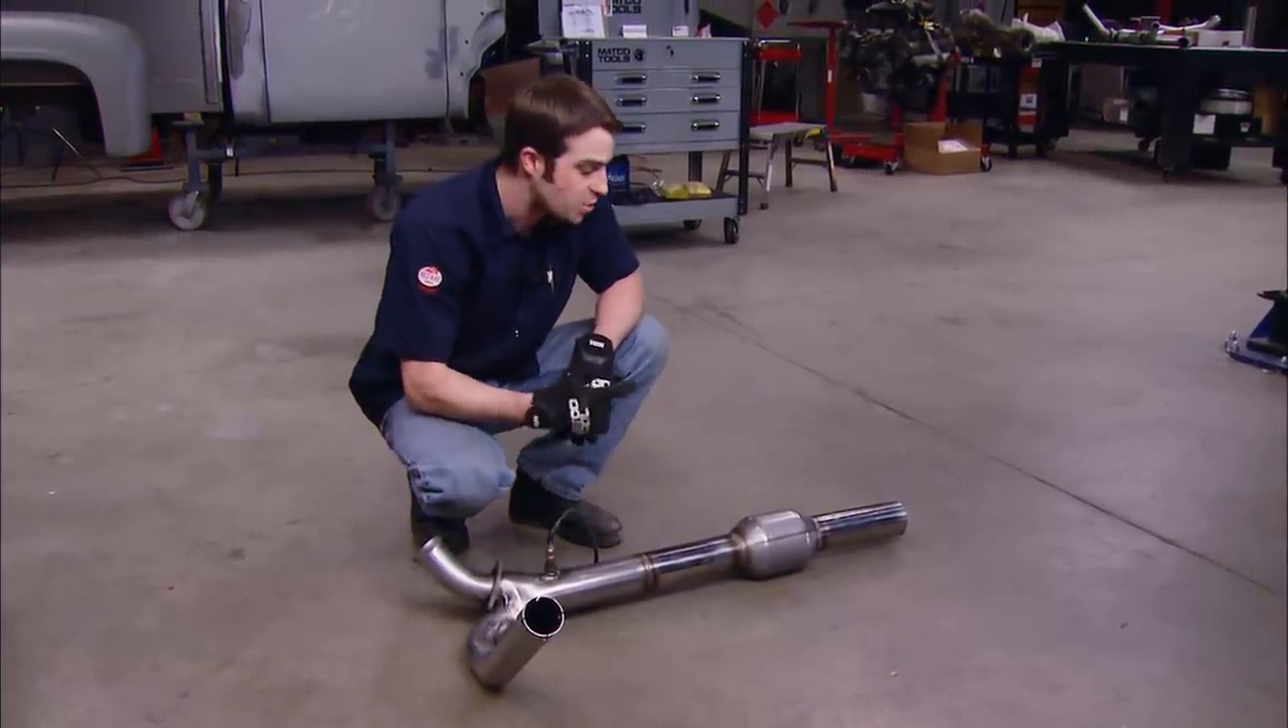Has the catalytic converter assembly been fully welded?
Yes.